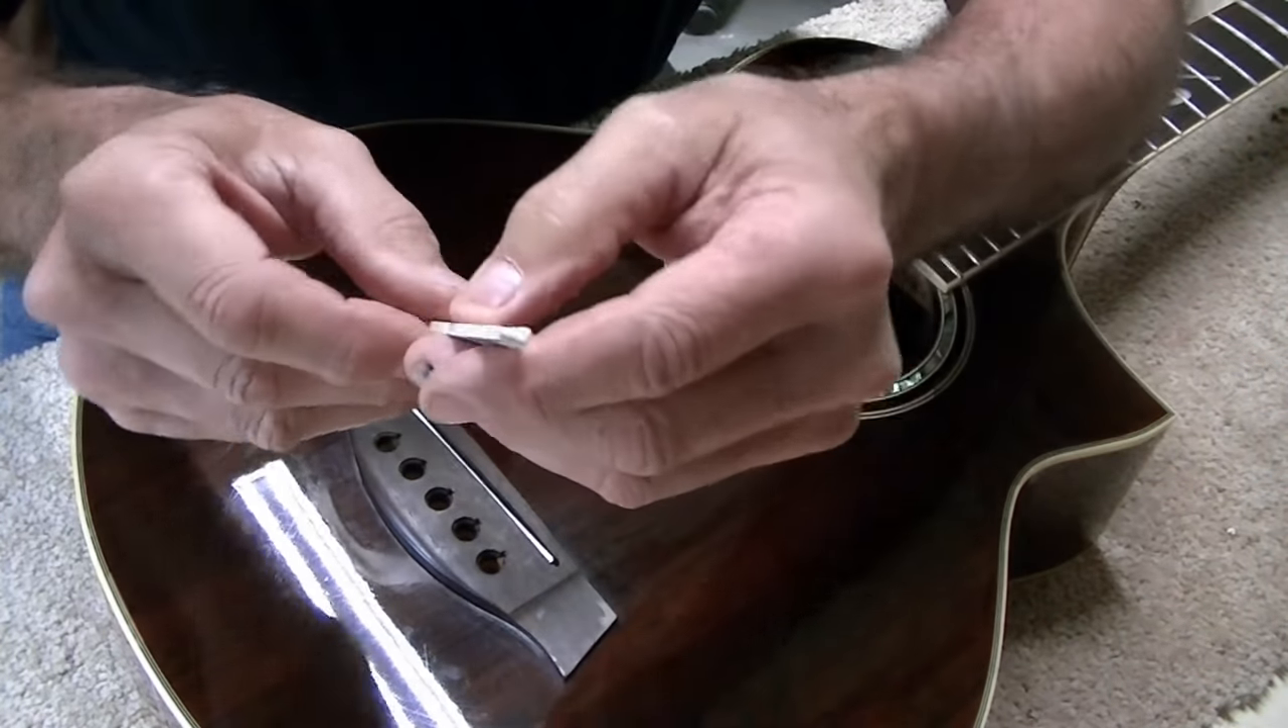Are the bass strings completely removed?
Yes.